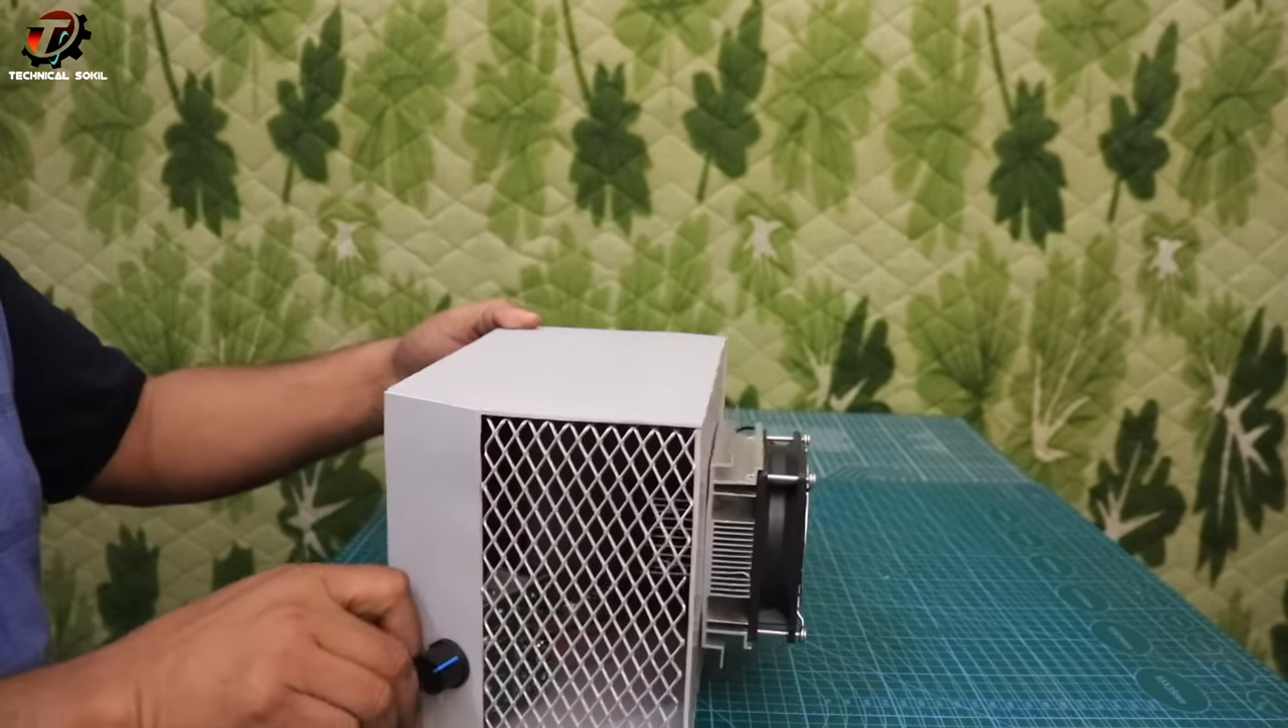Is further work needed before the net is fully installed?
No.